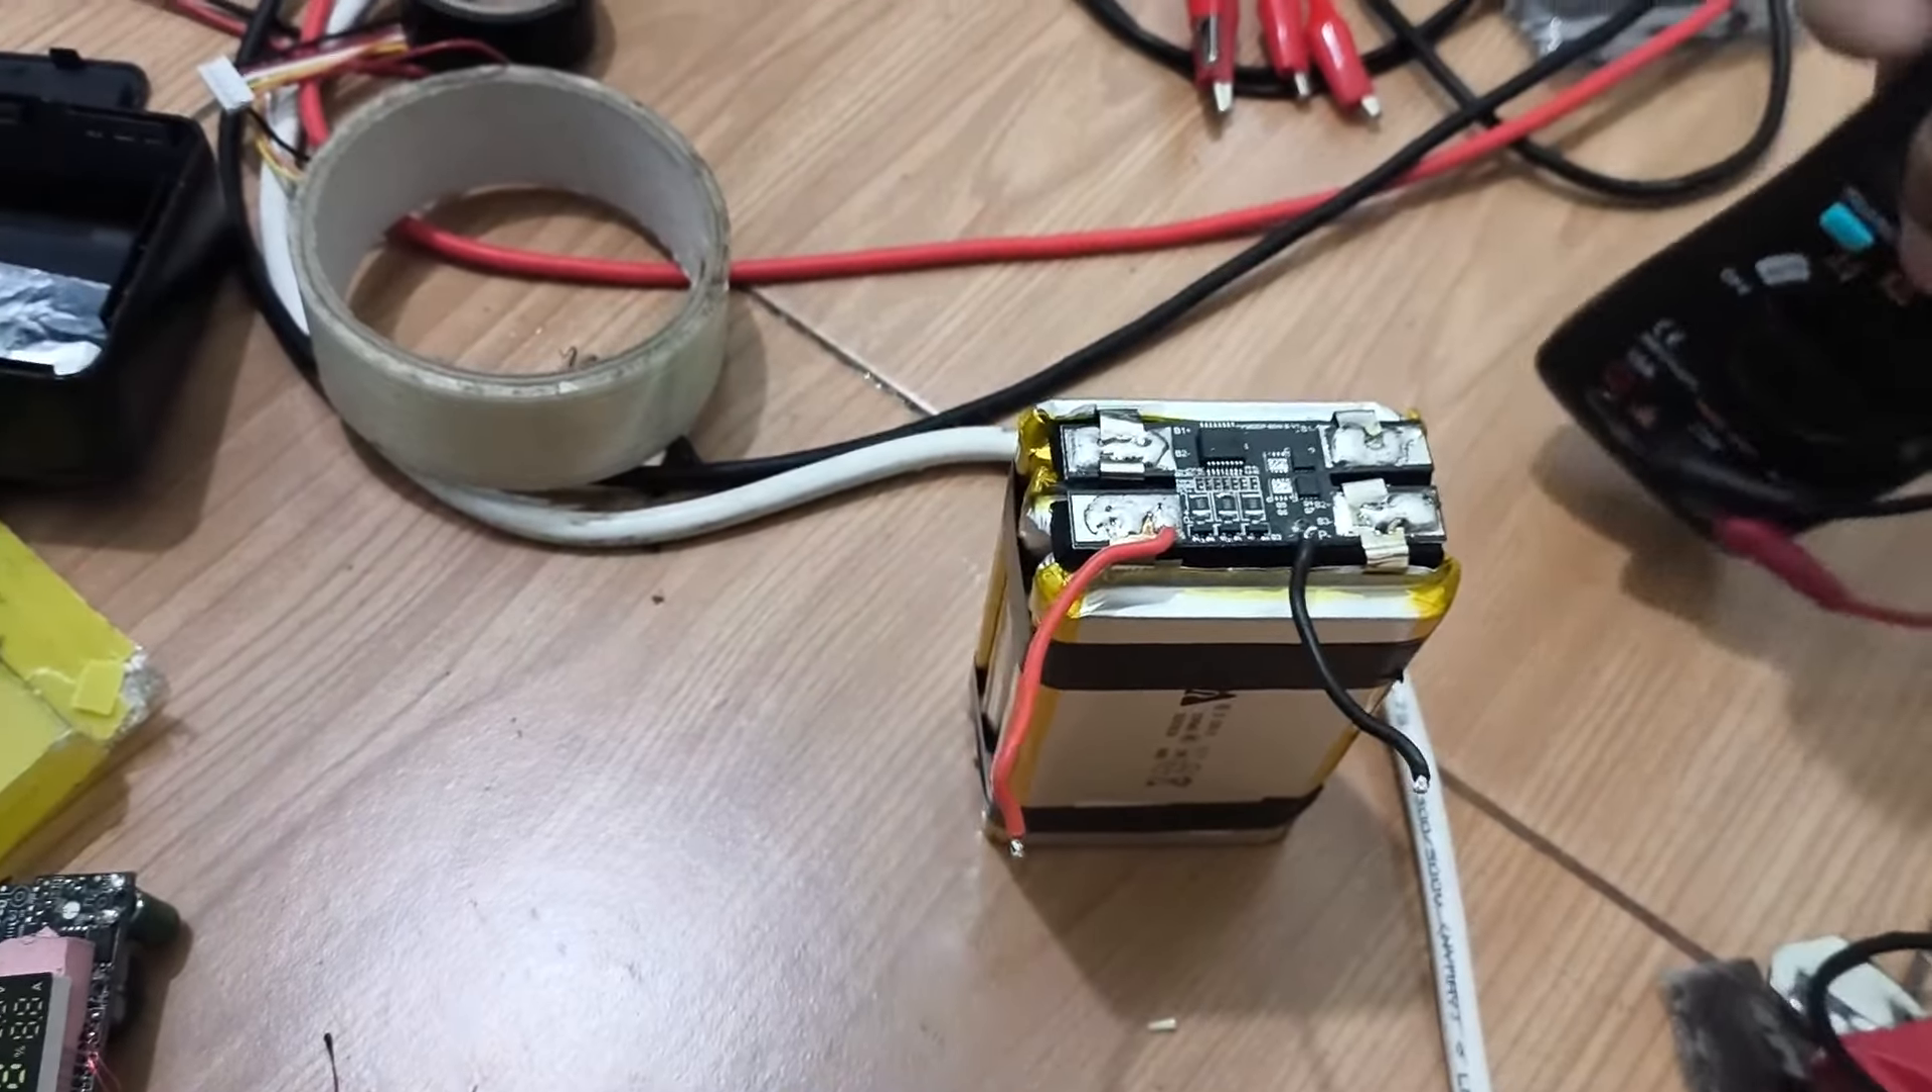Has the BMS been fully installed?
Yes.